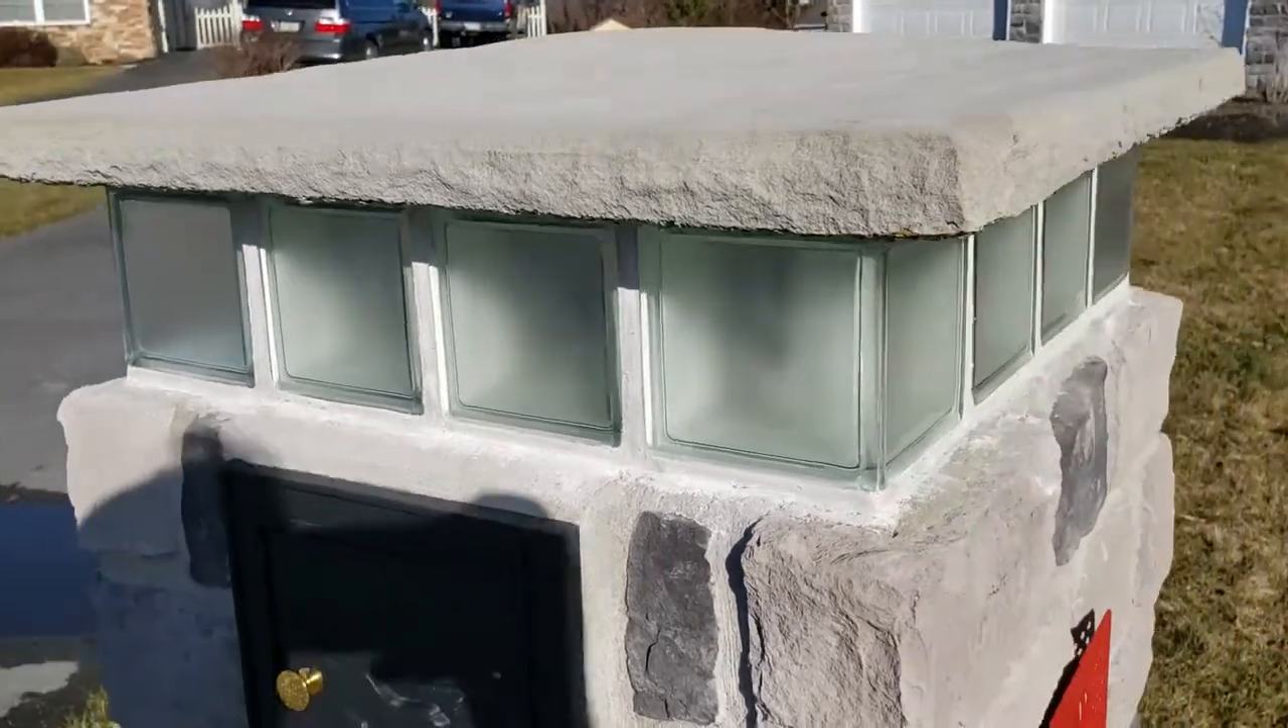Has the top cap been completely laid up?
Yes.